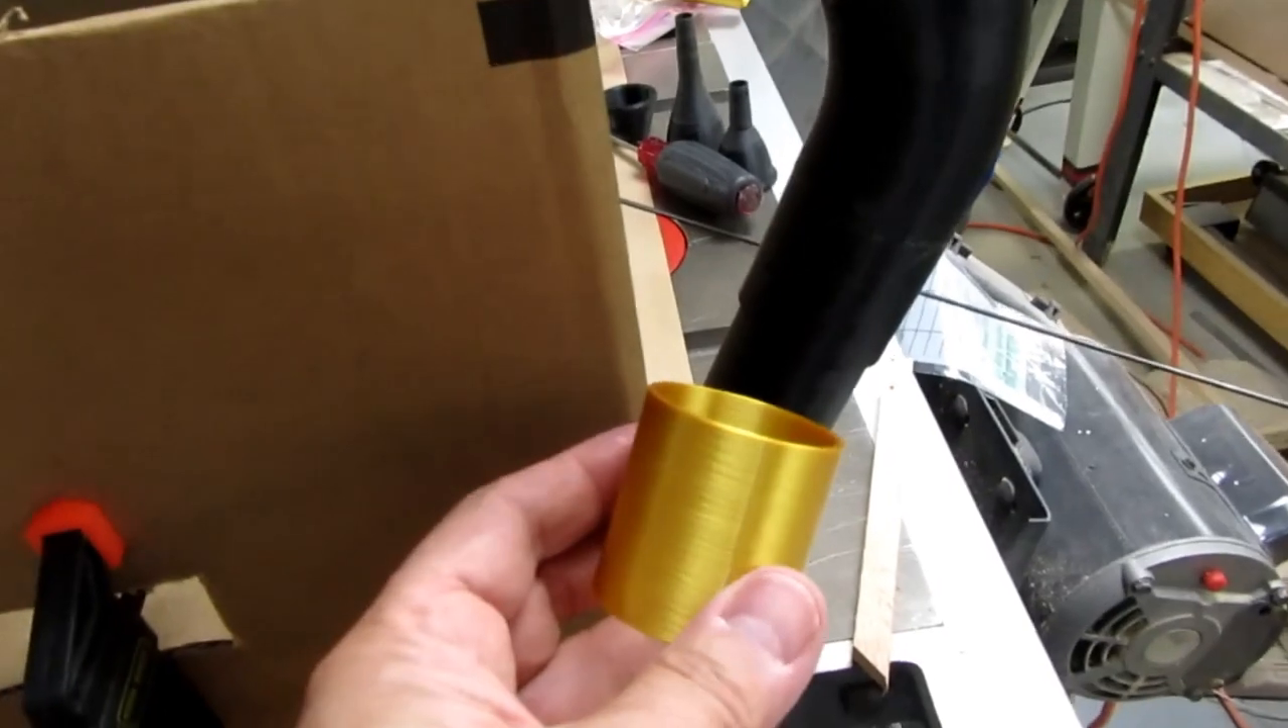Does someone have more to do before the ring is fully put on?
Yes.